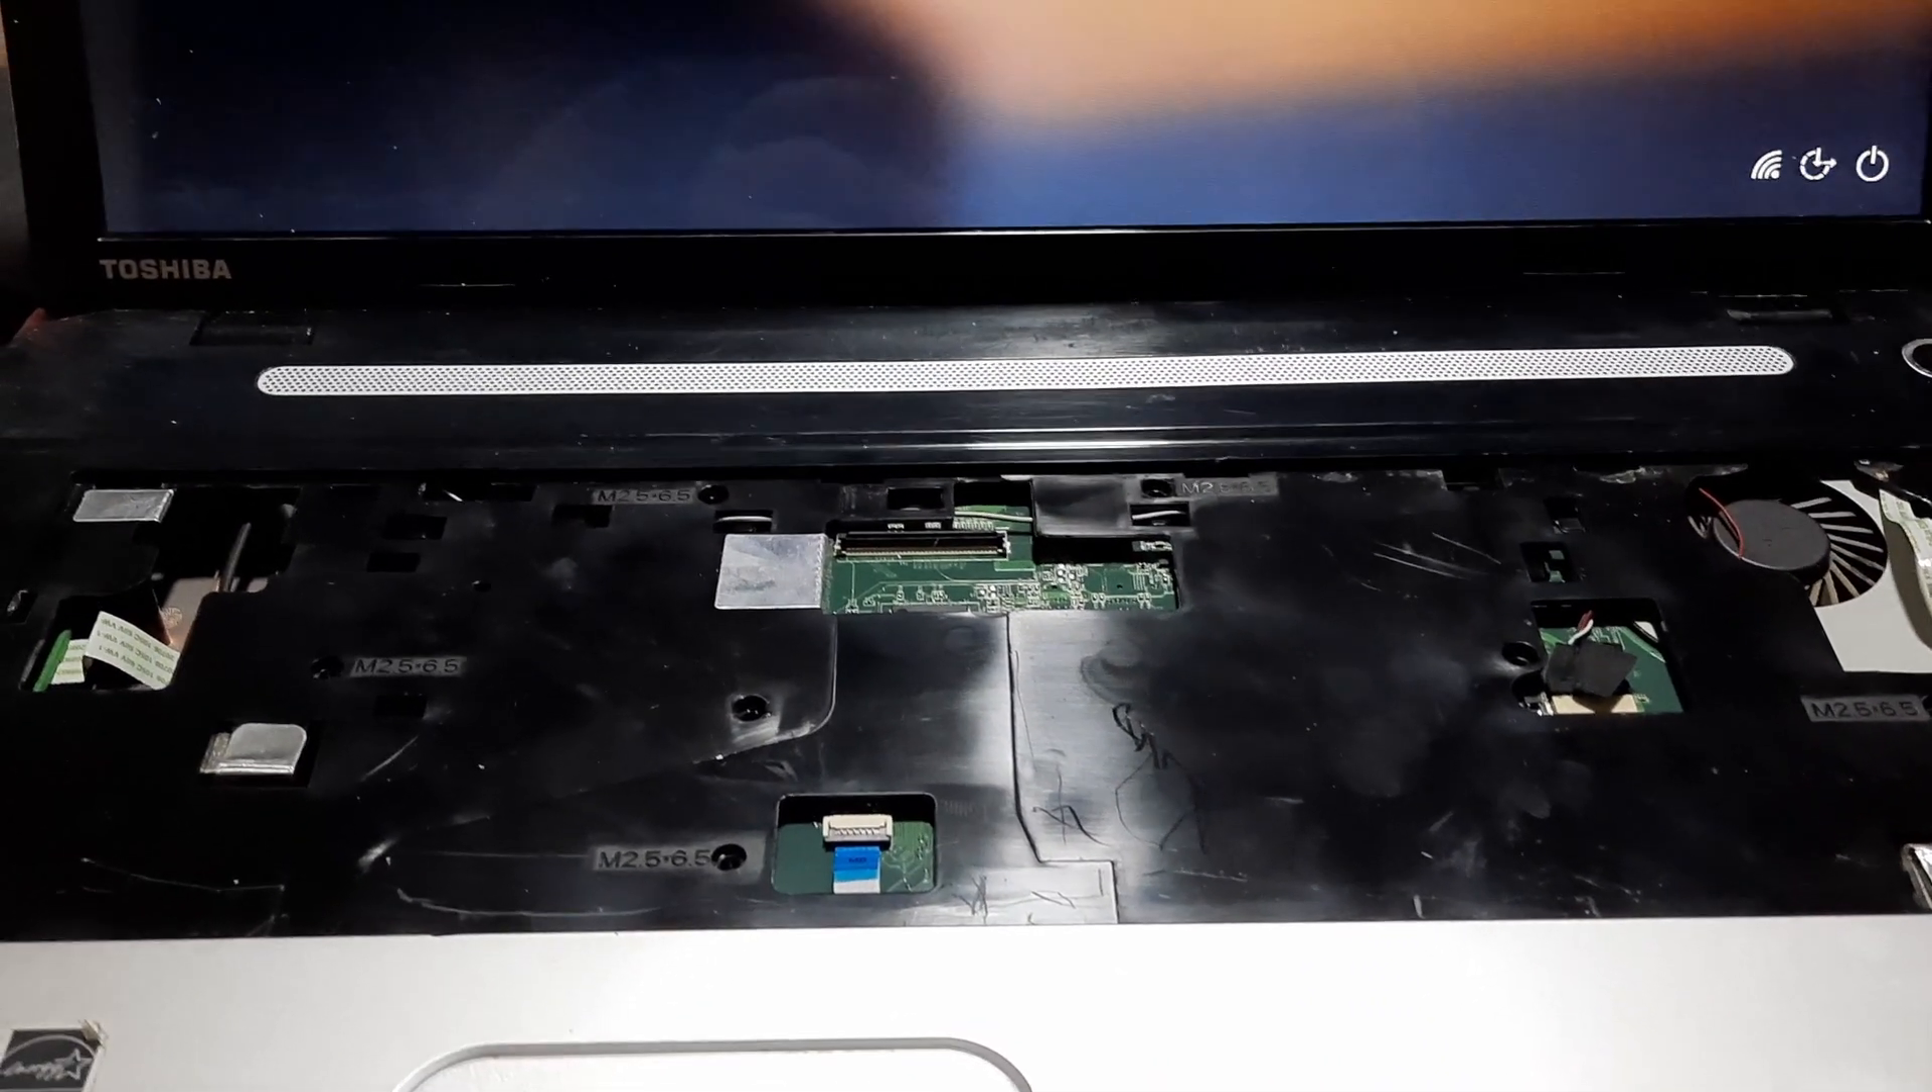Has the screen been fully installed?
Yes.